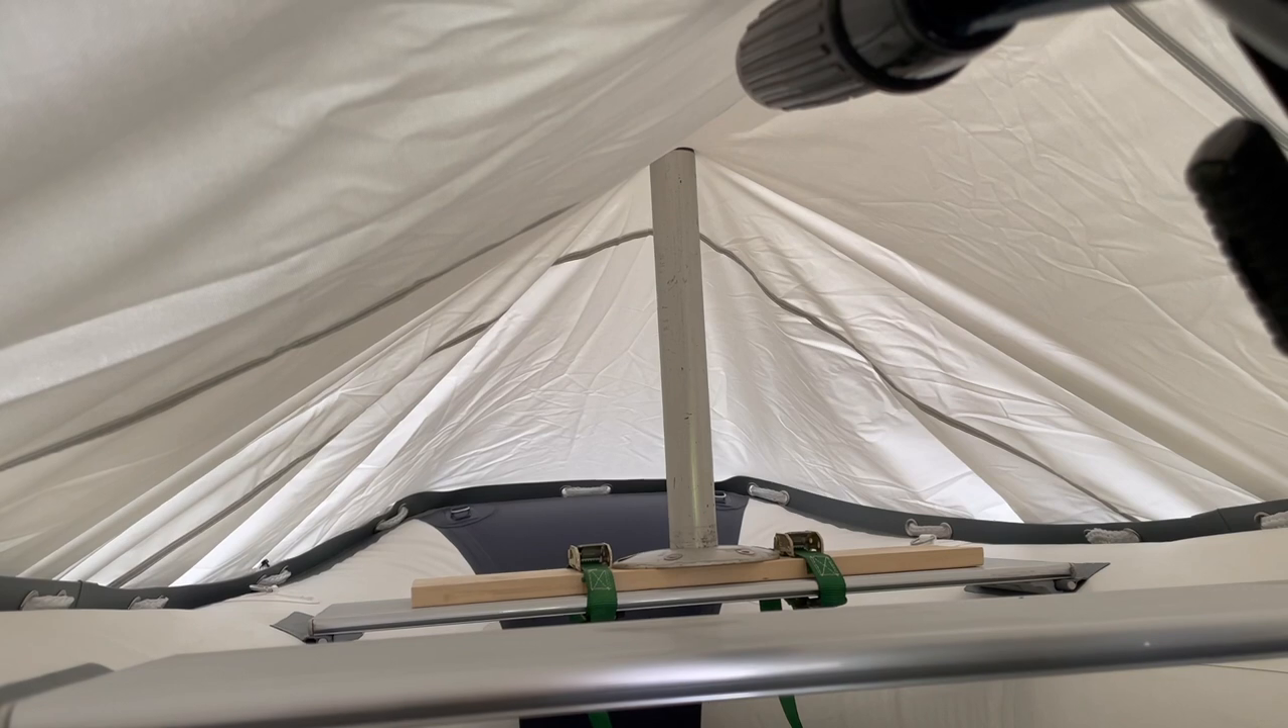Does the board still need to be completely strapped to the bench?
No.